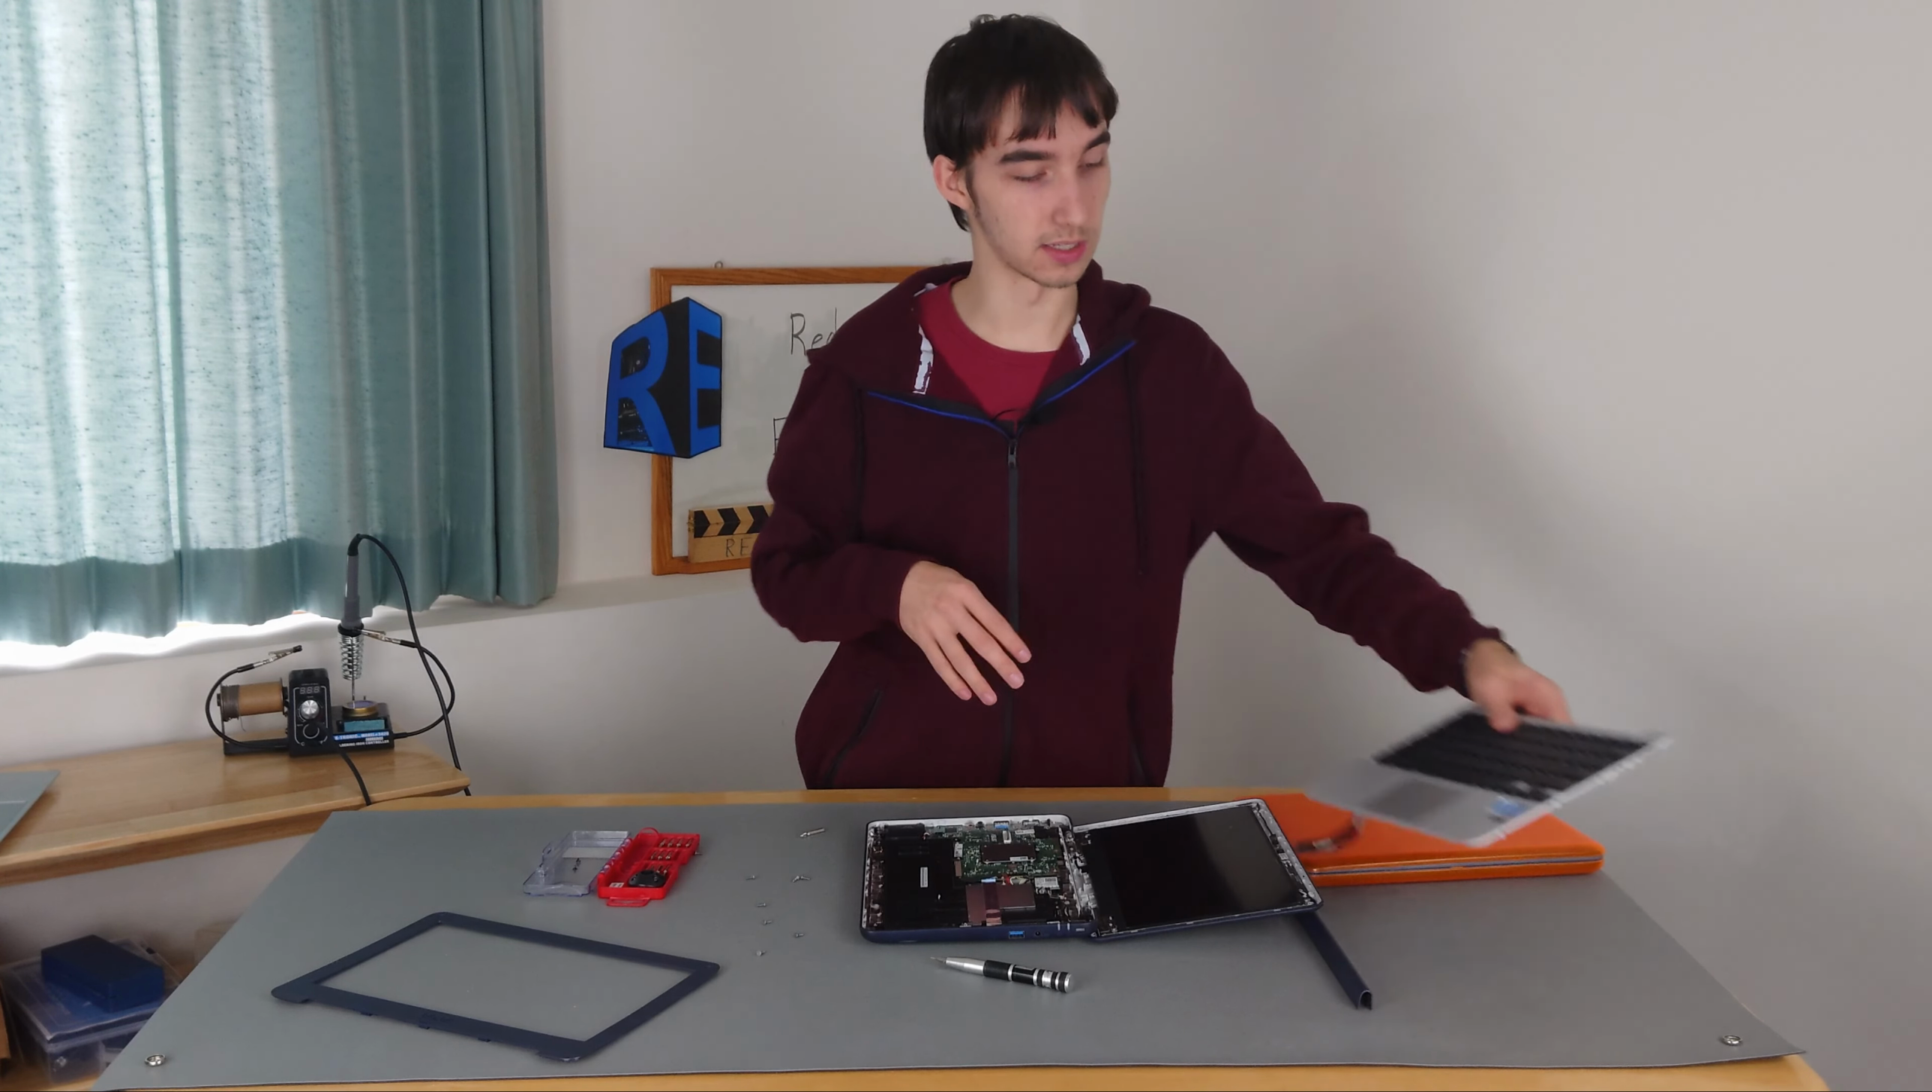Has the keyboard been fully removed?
Yes.